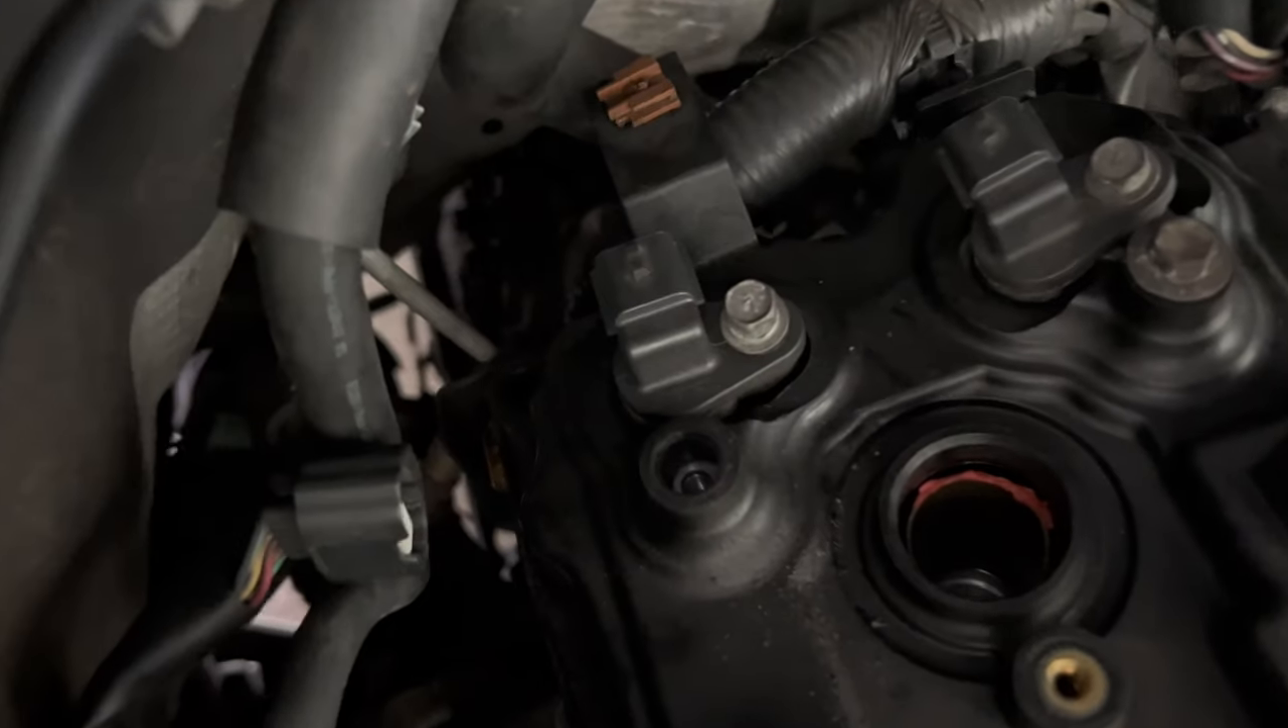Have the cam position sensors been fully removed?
No.